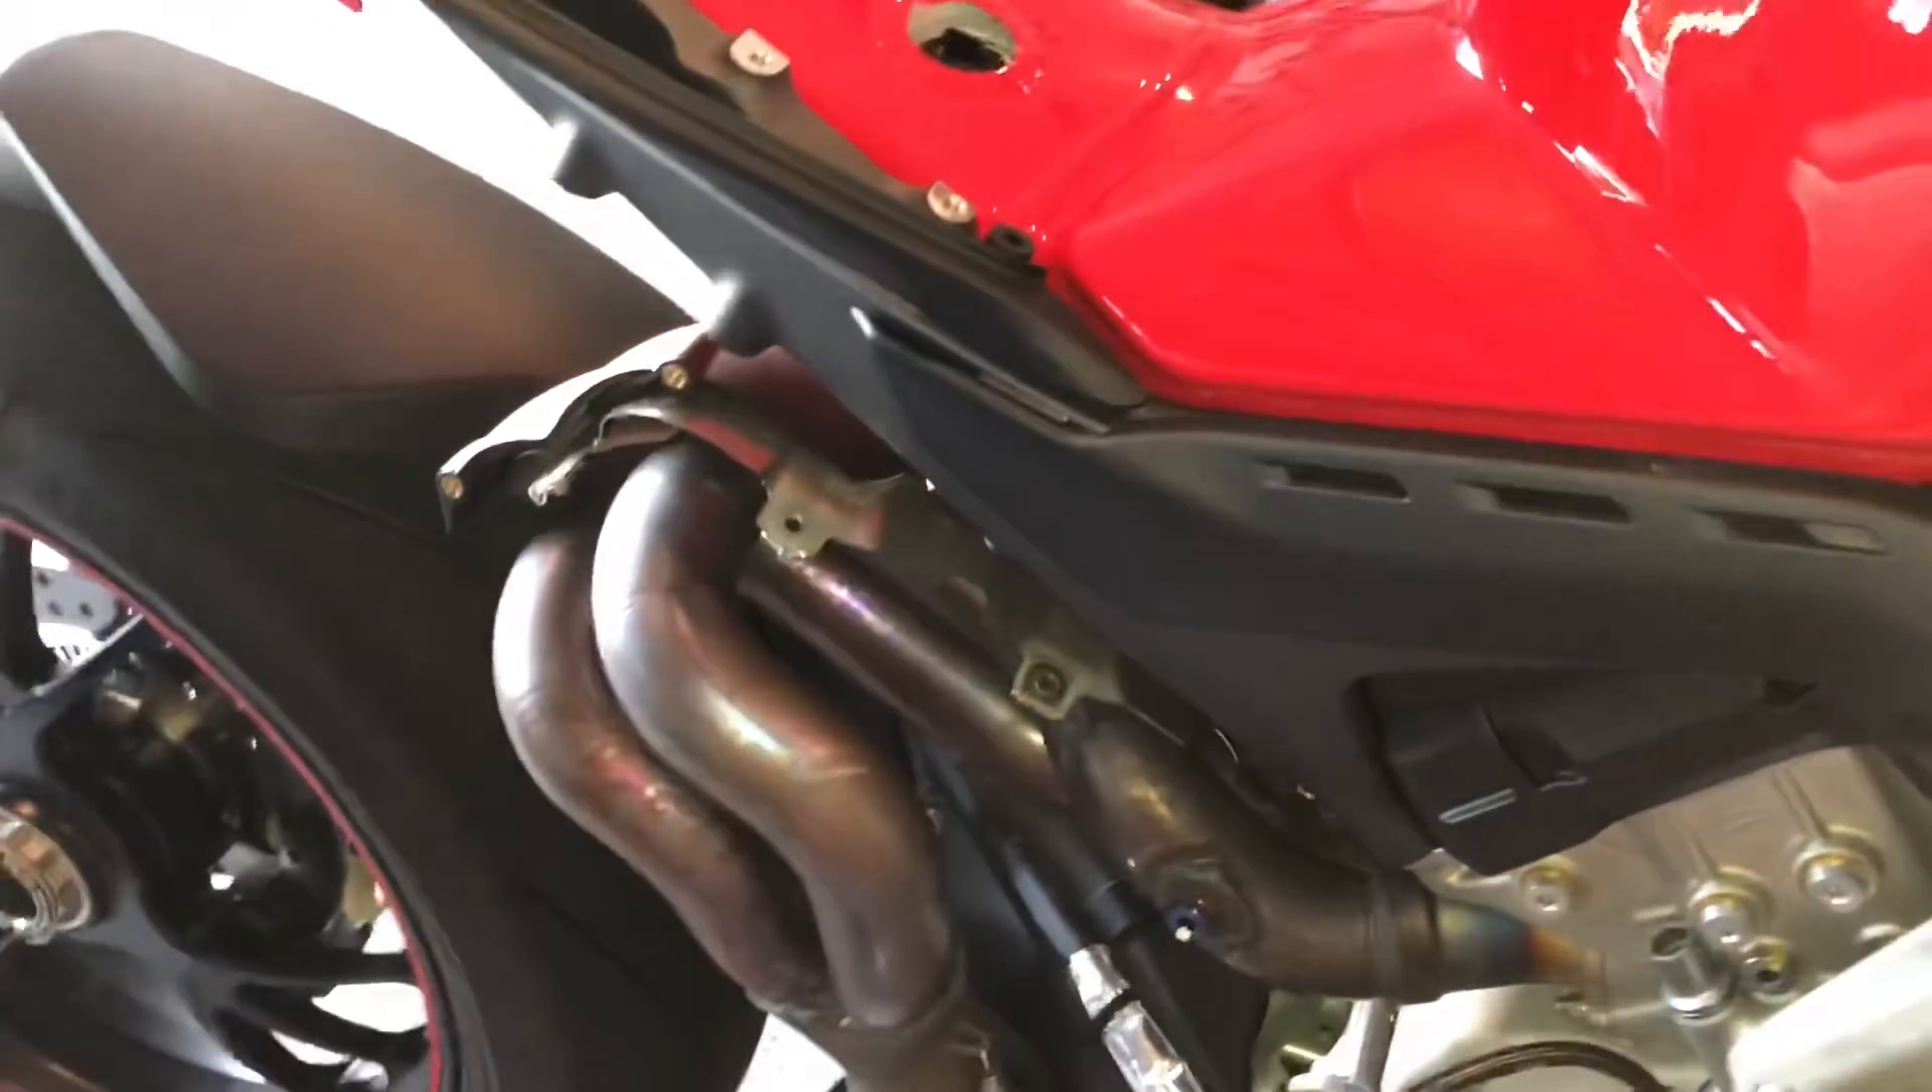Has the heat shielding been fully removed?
Yes.